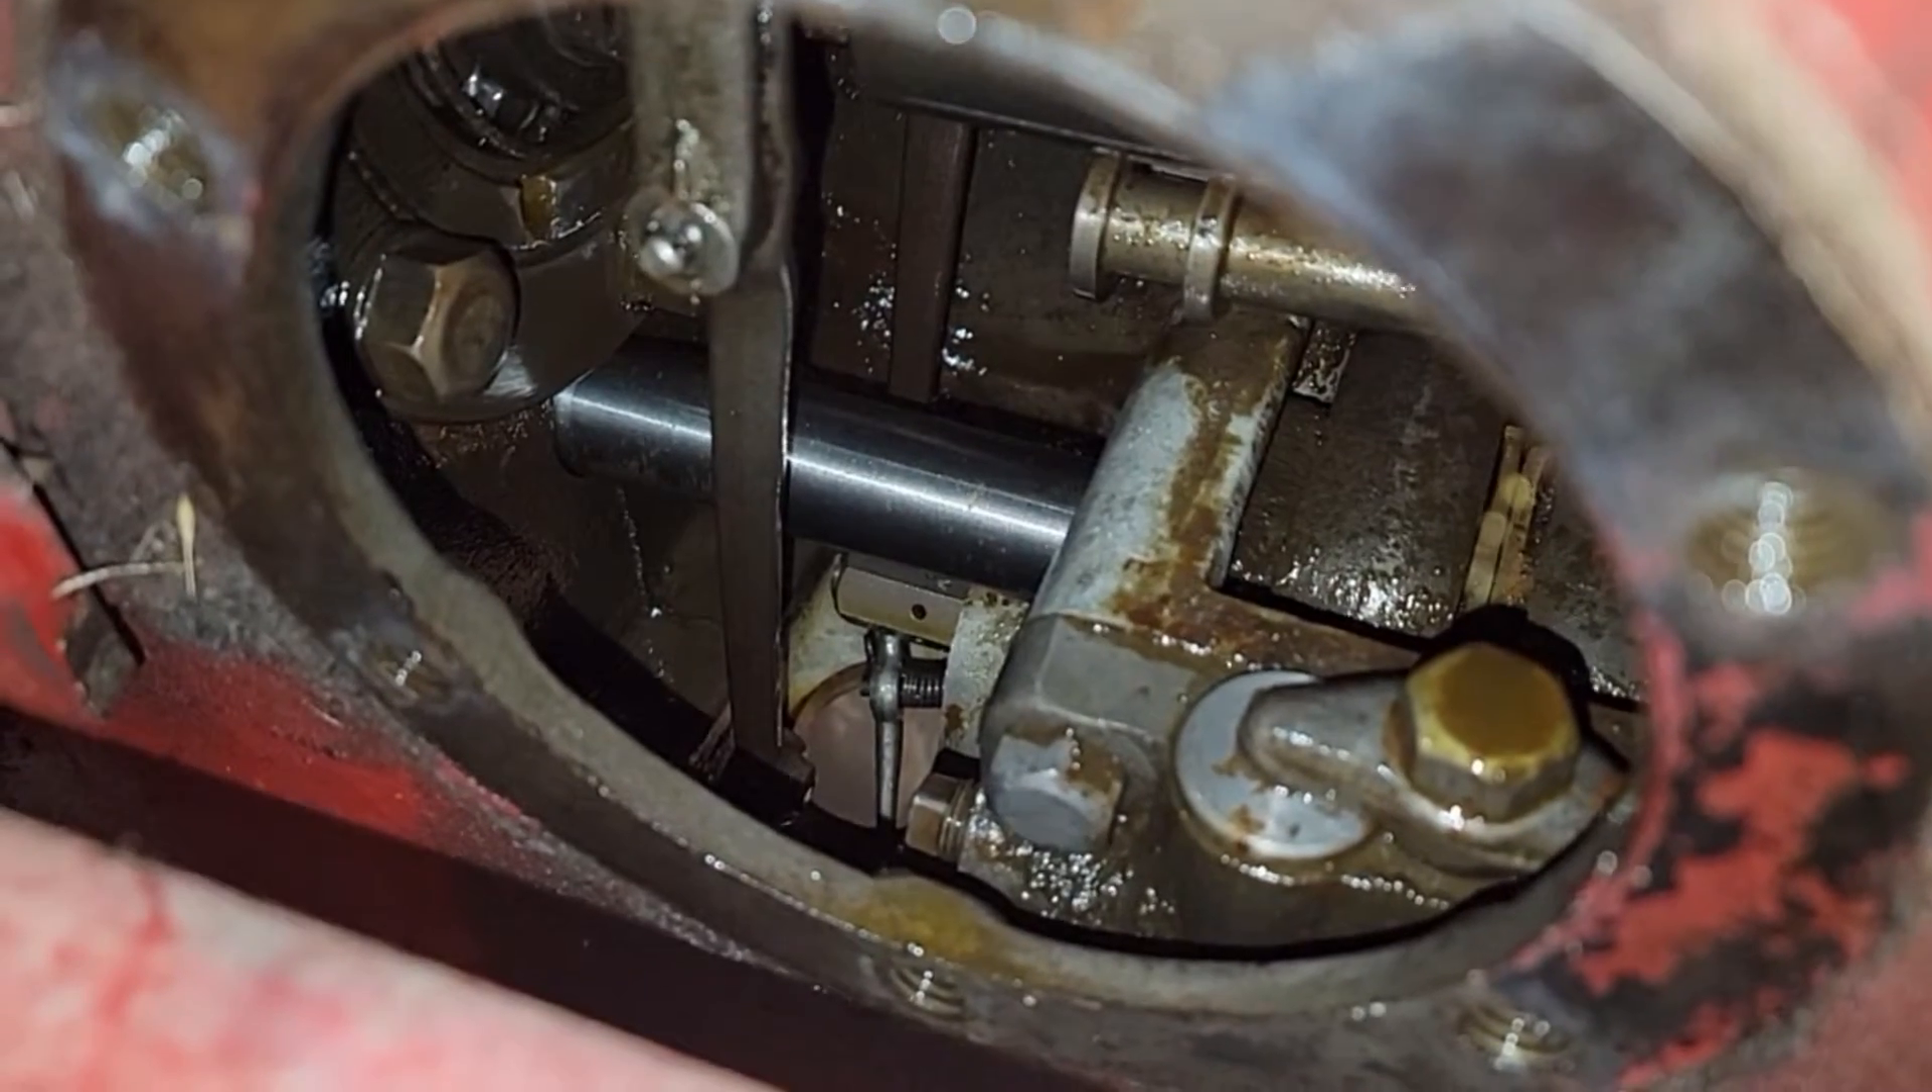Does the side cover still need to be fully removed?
No.